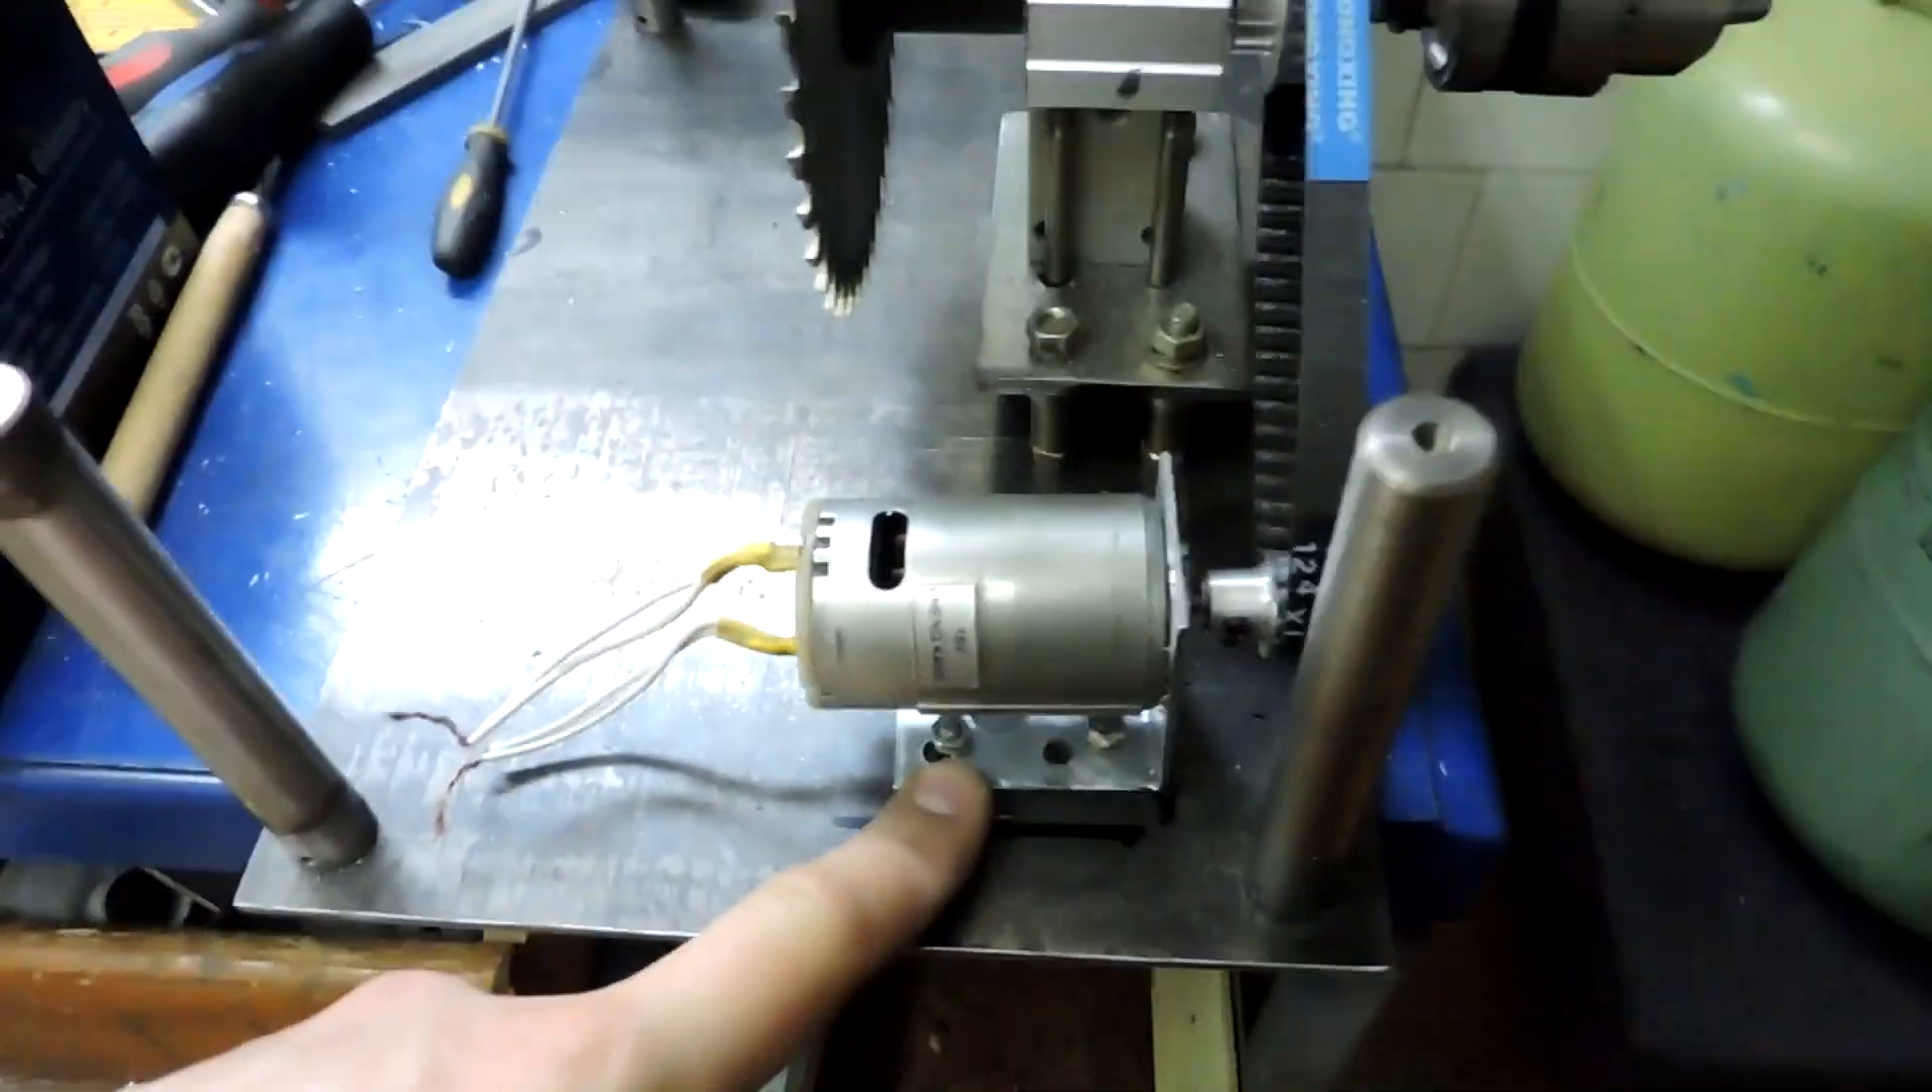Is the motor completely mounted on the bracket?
Yes.